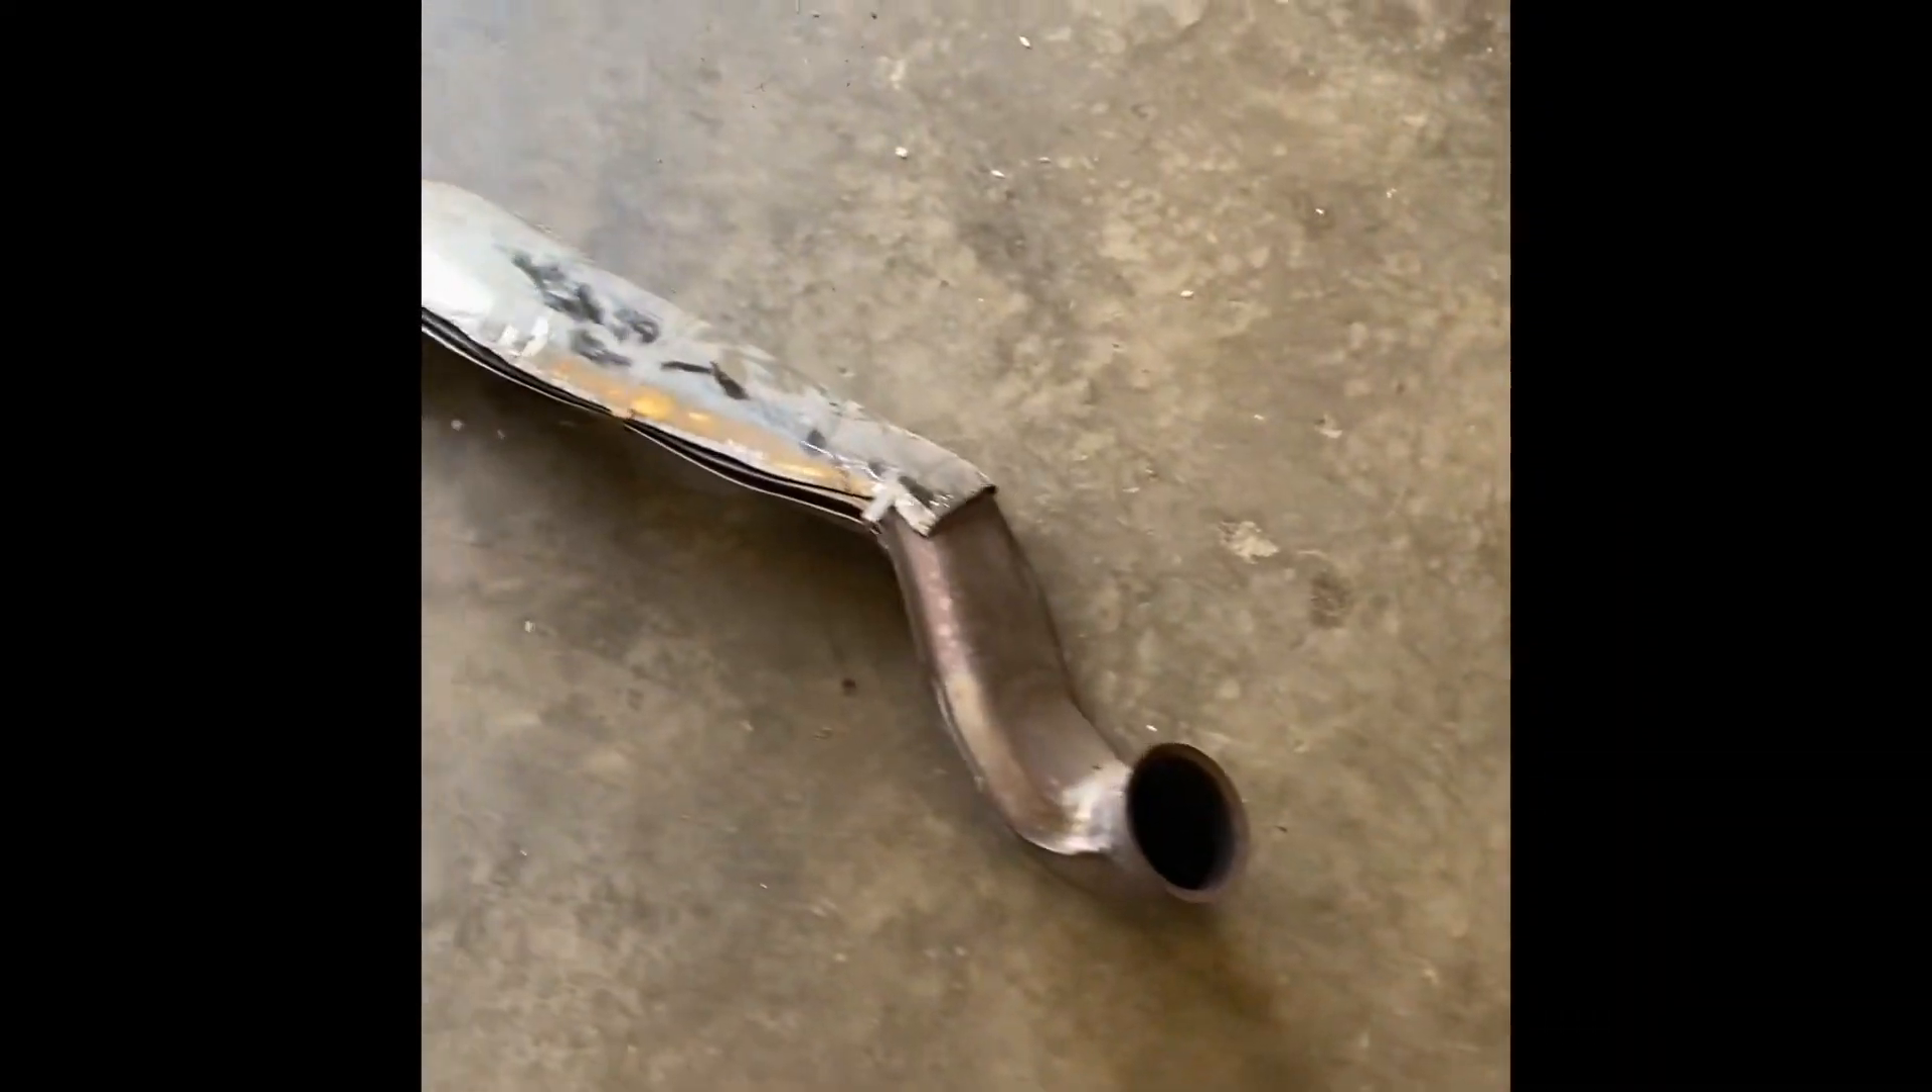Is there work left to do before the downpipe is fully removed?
No.